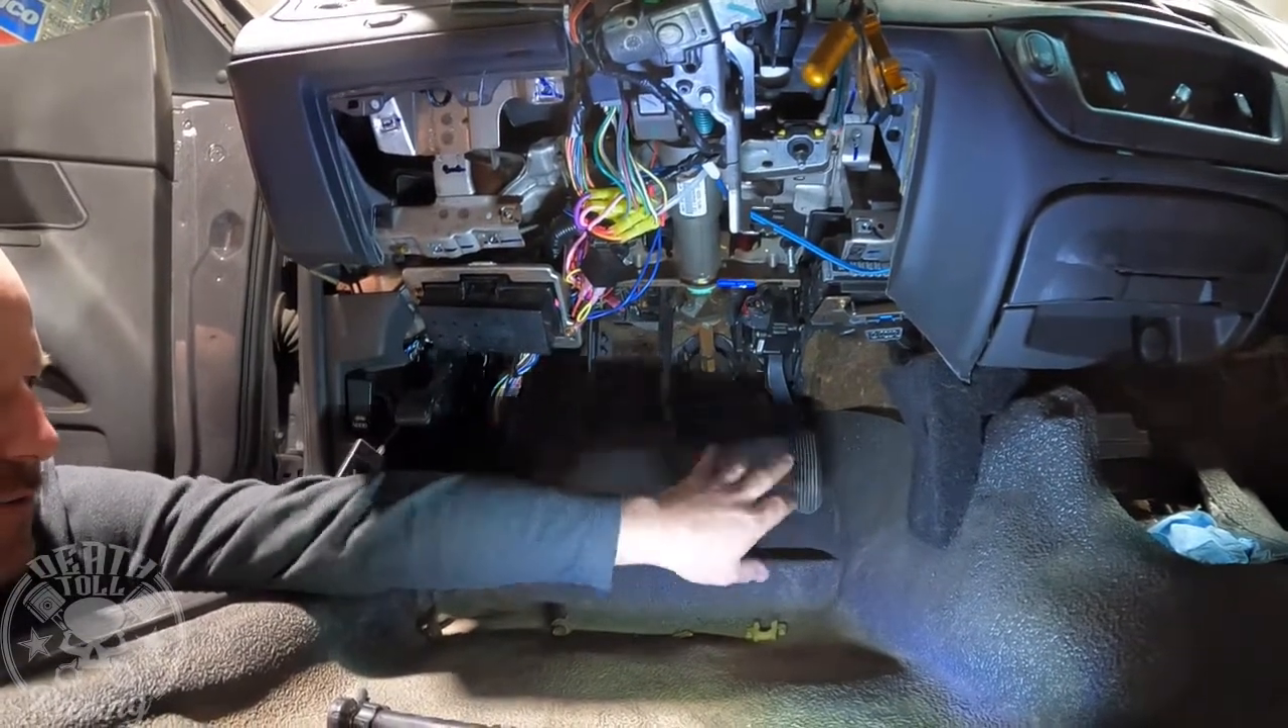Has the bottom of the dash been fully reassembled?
No.